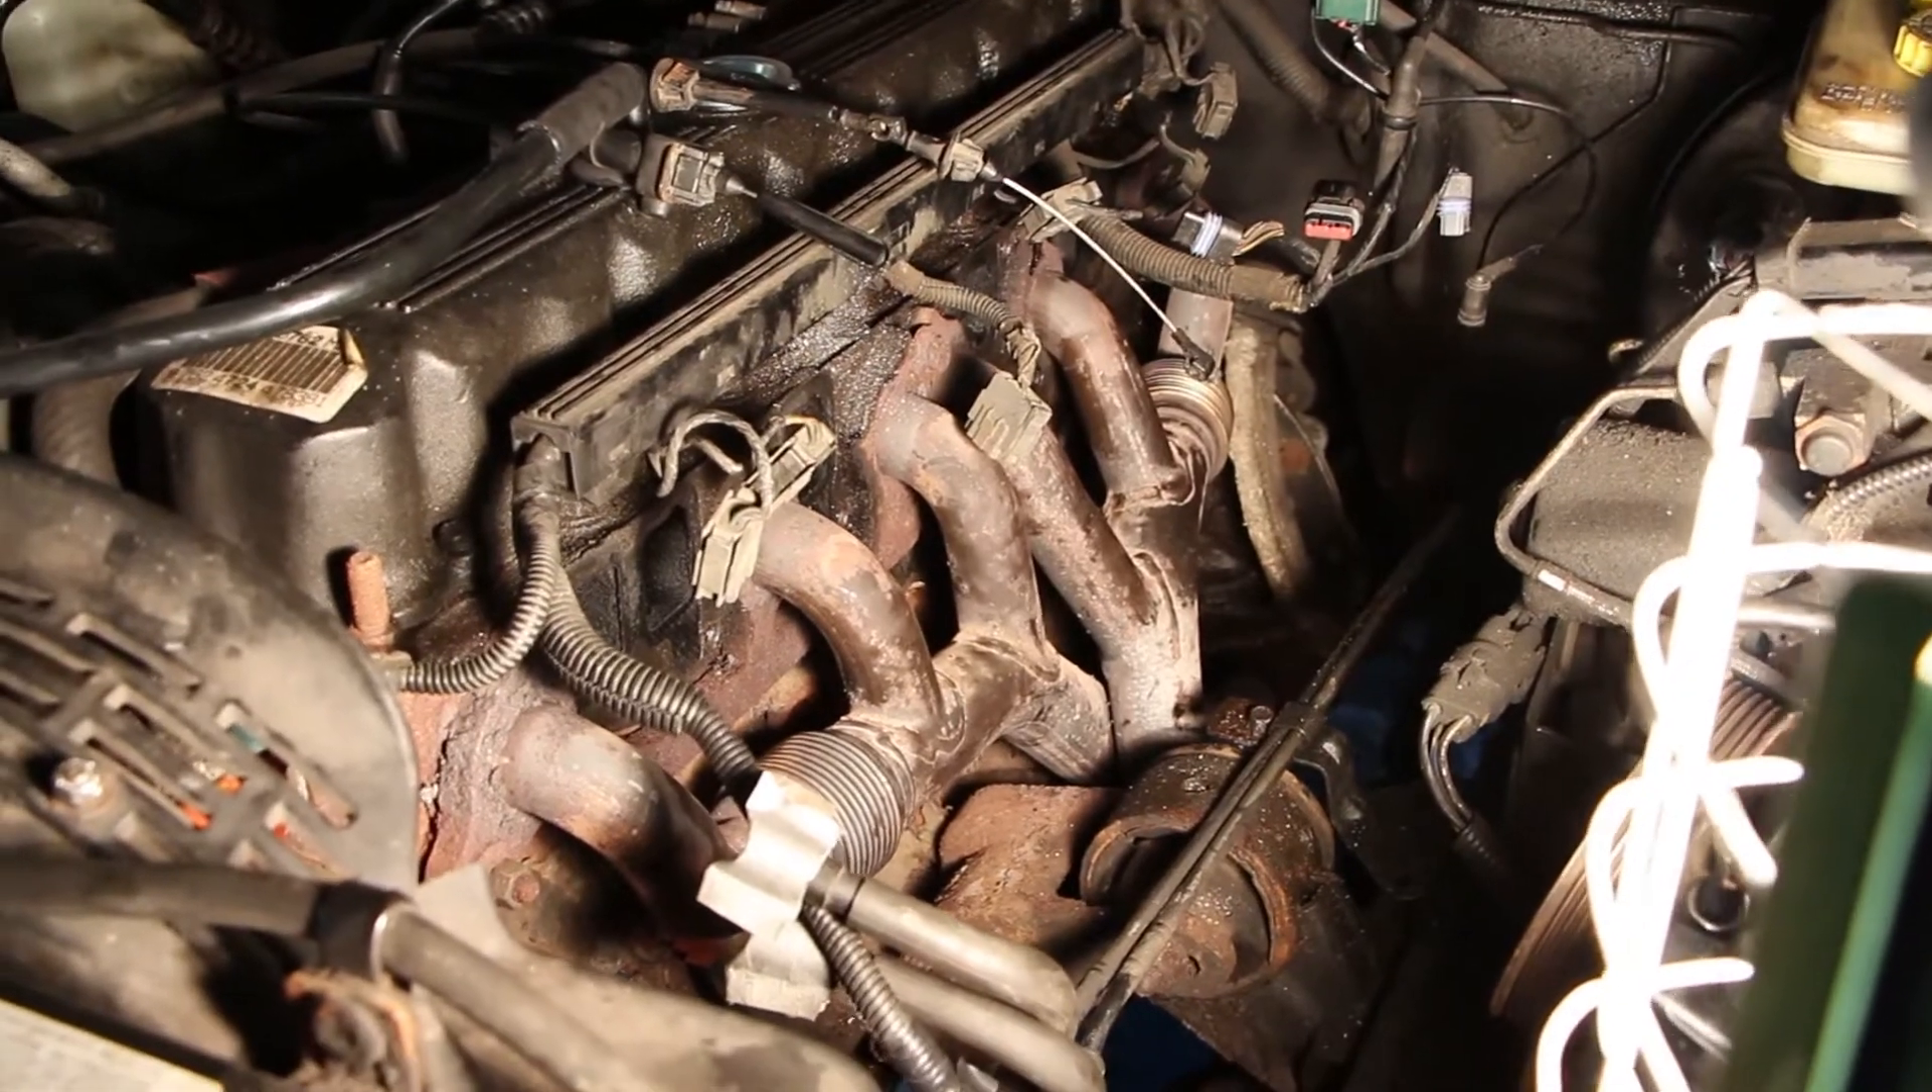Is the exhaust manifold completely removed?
No.